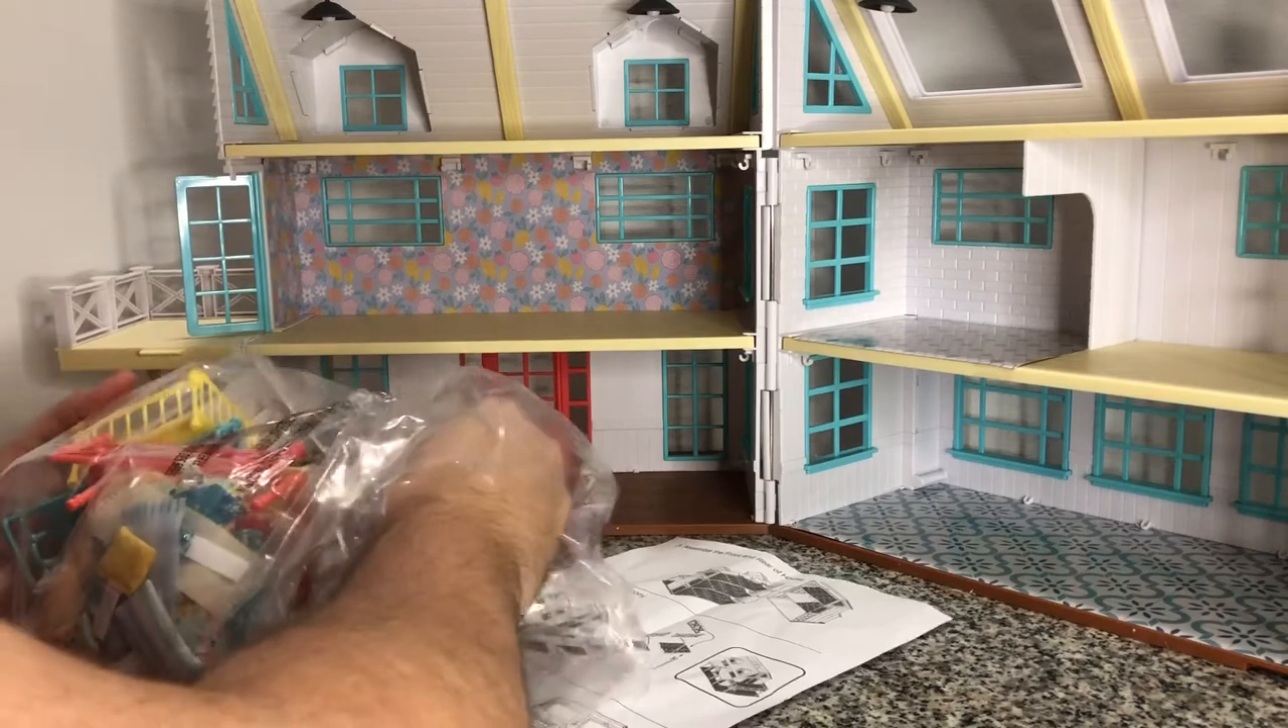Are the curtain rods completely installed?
No.